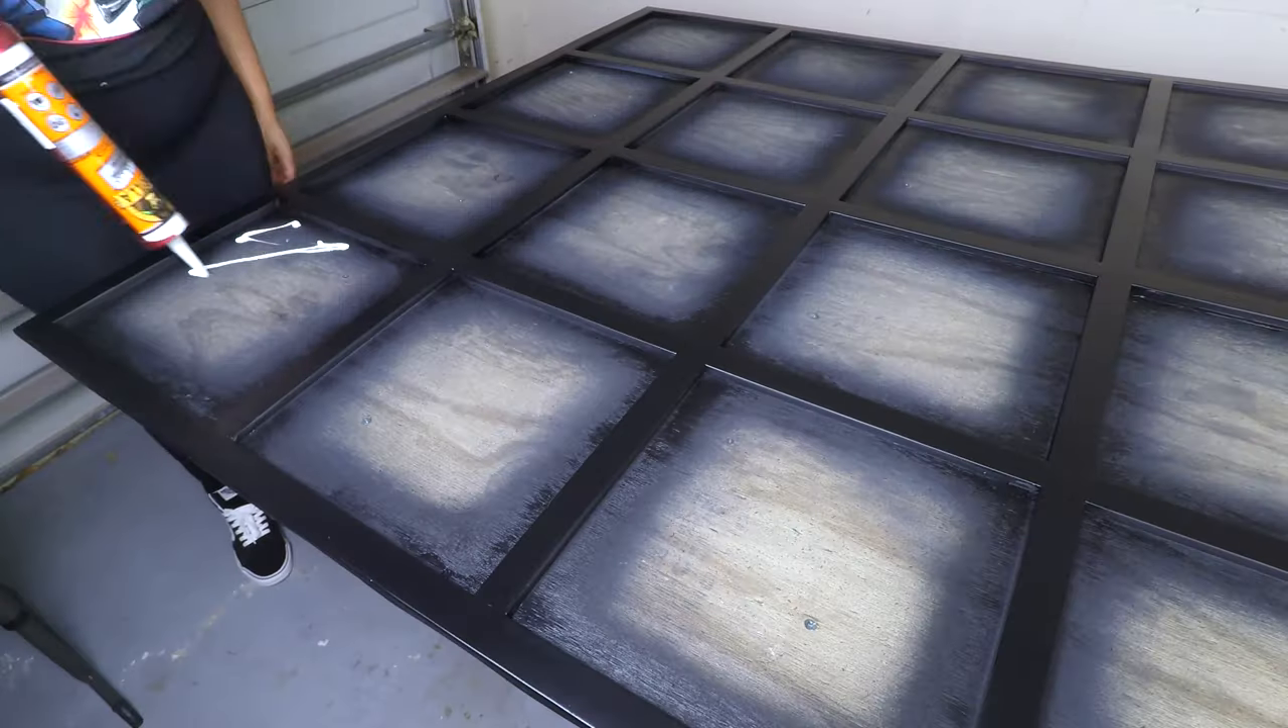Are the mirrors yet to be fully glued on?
Yes.